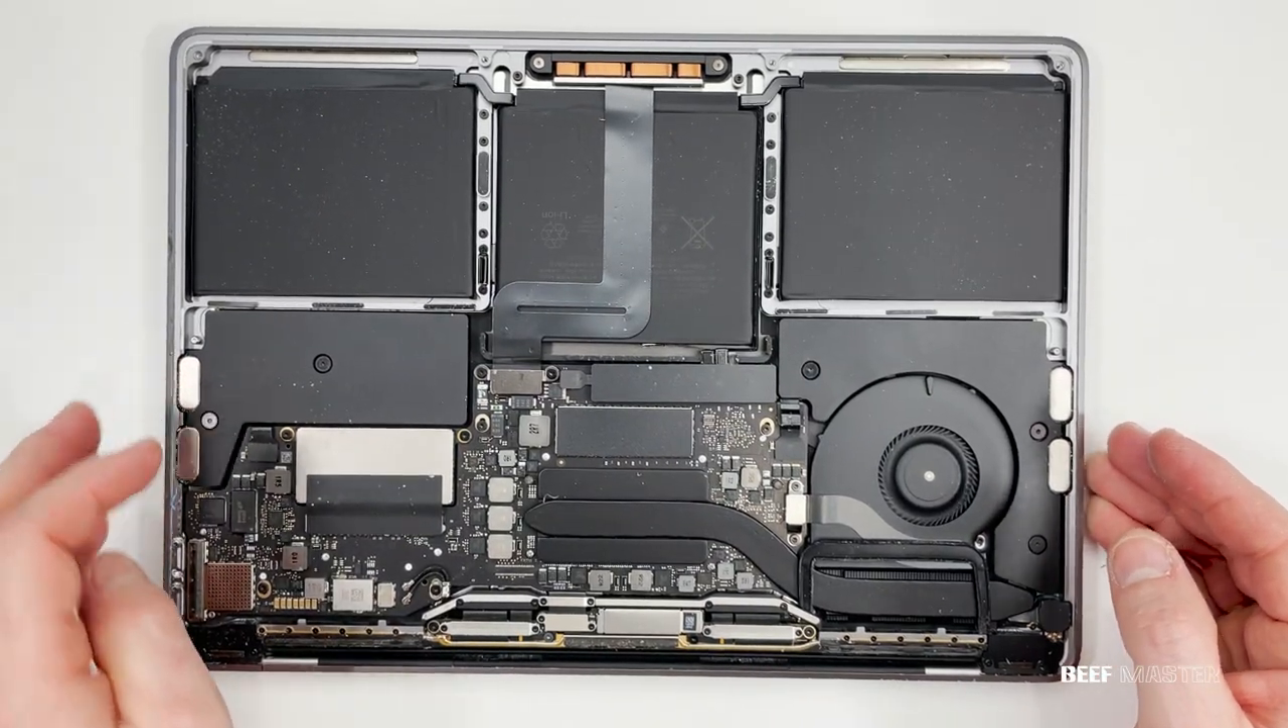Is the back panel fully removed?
Yes.